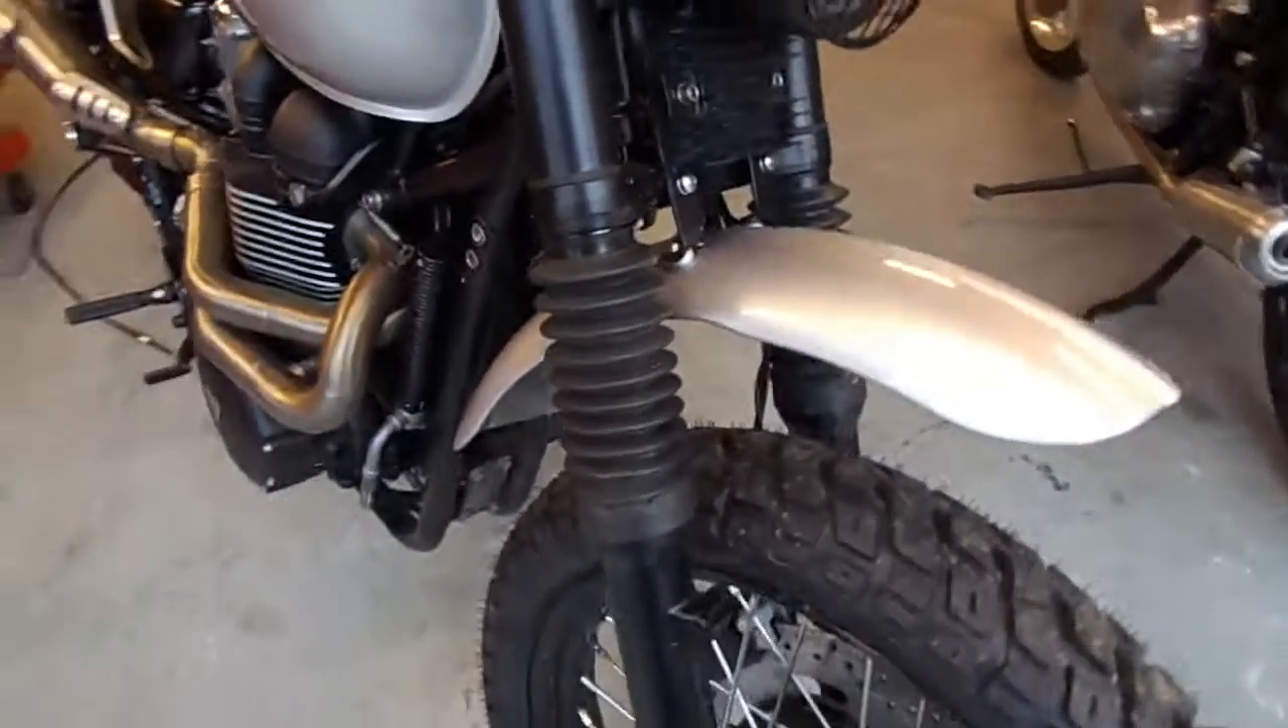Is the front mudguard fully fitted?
Yes.